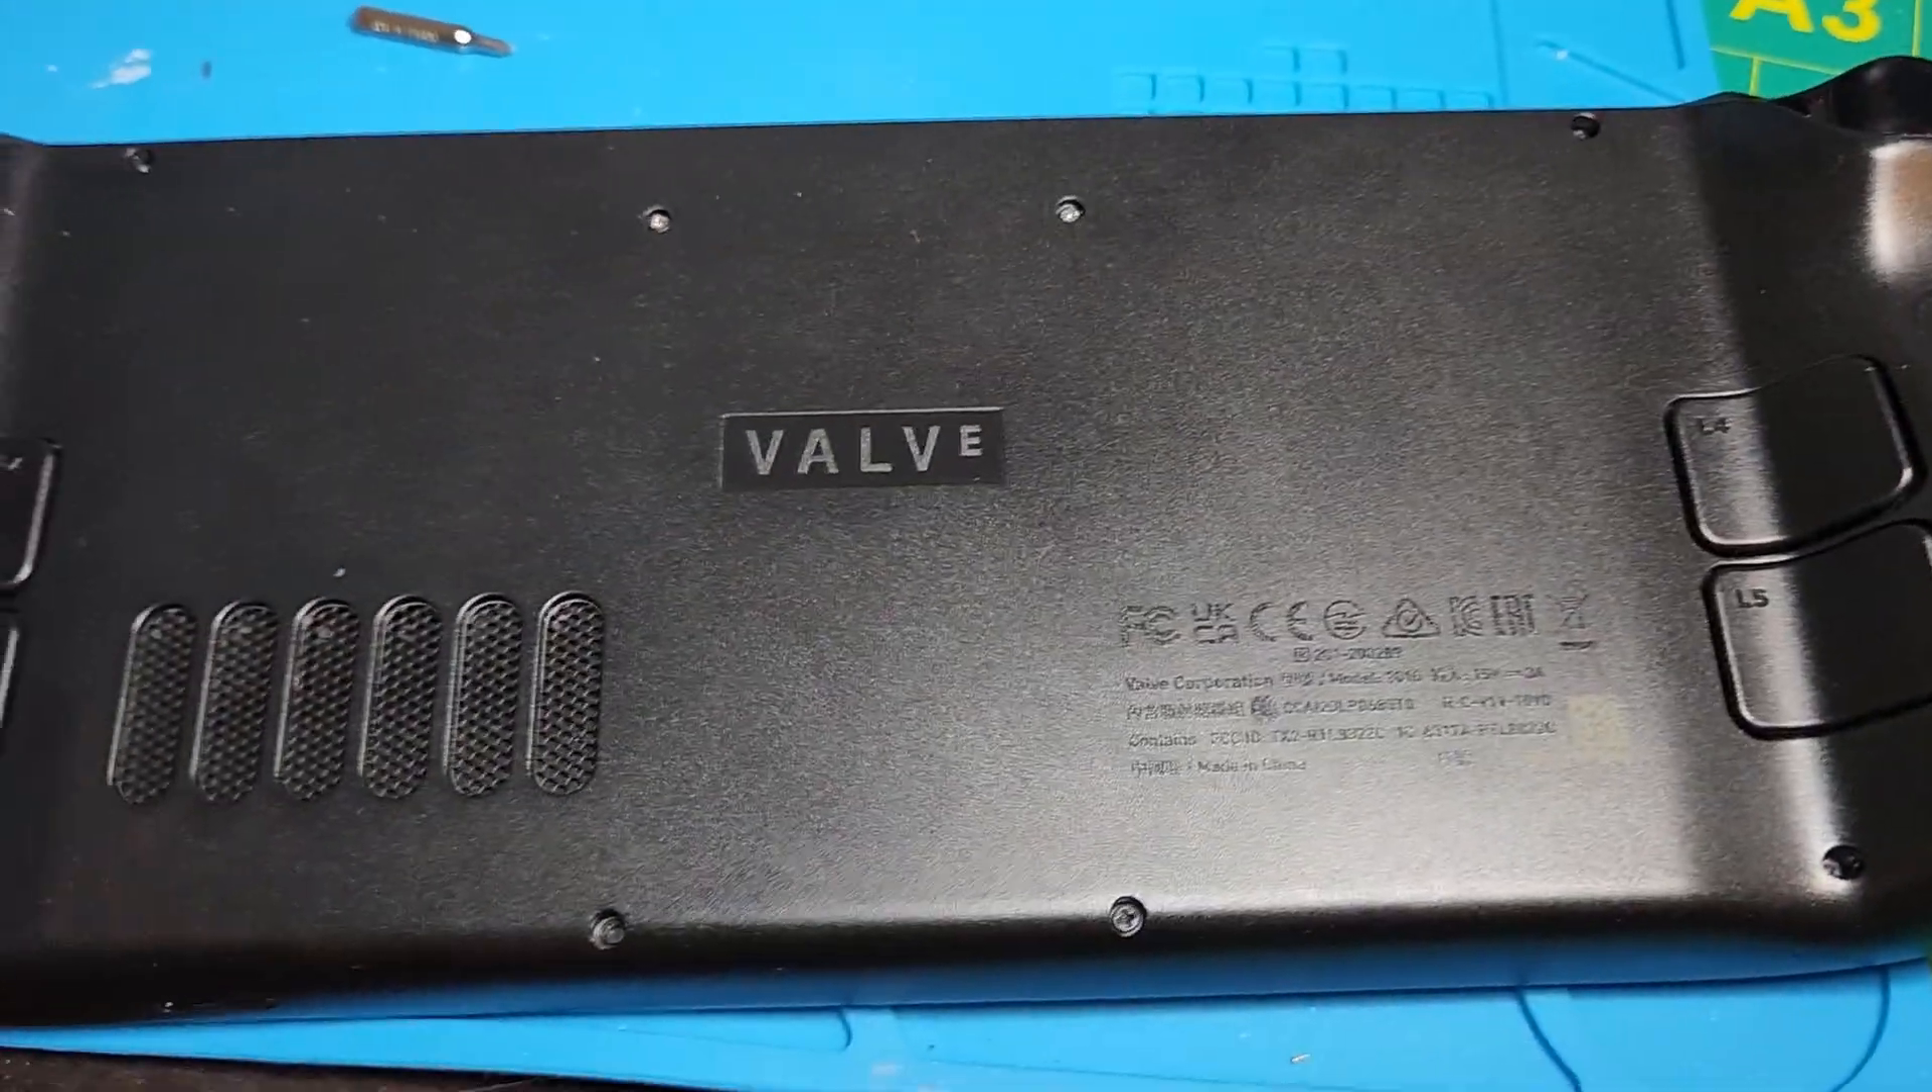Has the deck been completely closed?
Yes.